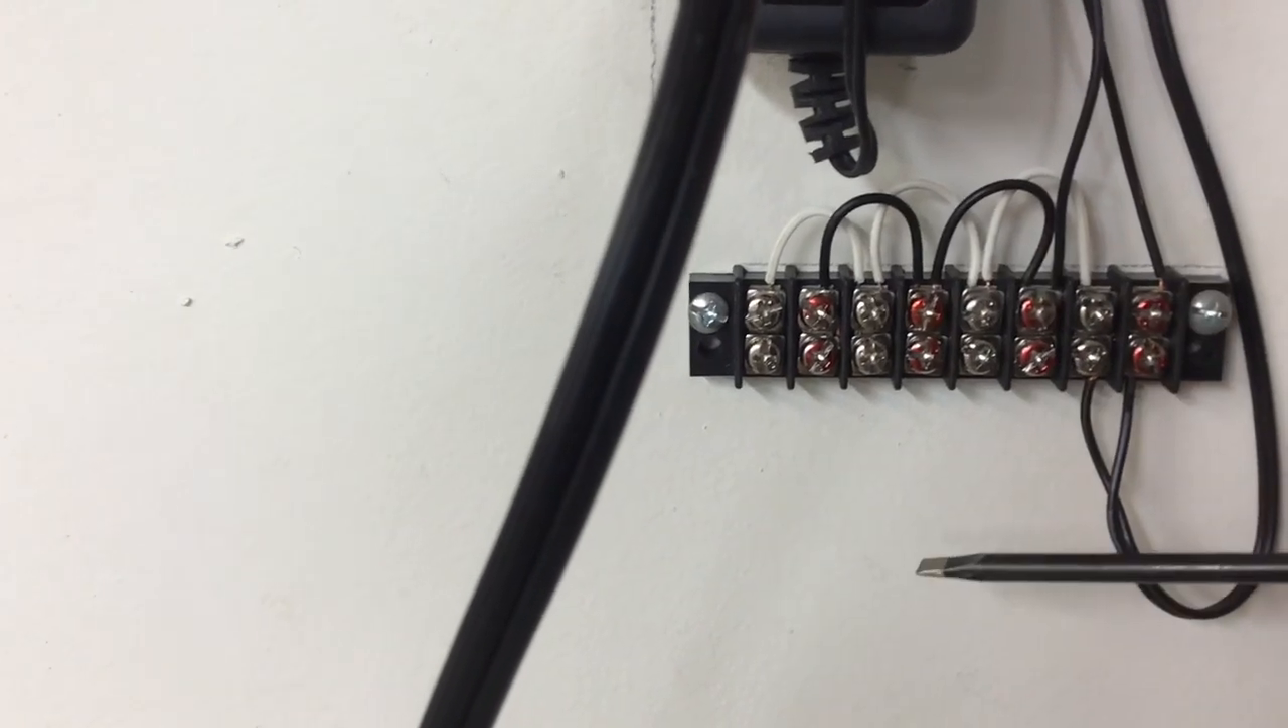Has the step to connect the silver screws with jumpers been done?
Yes.